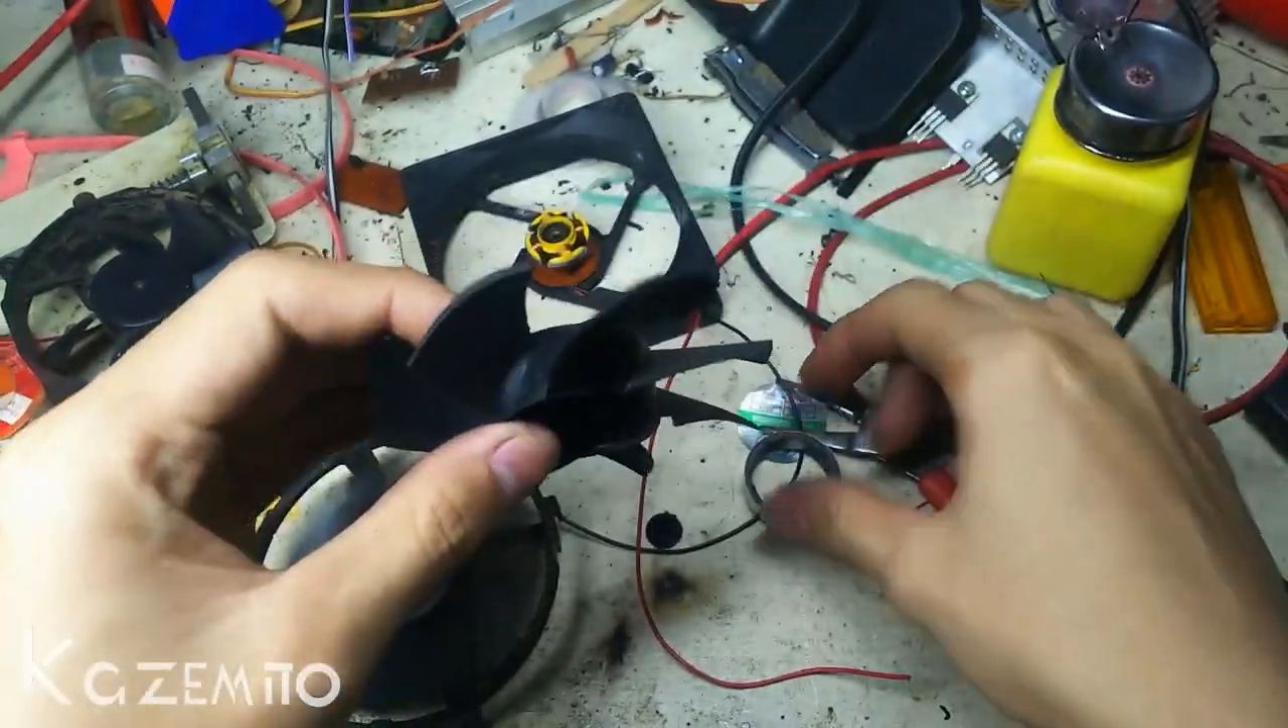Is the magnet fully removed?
Yes.